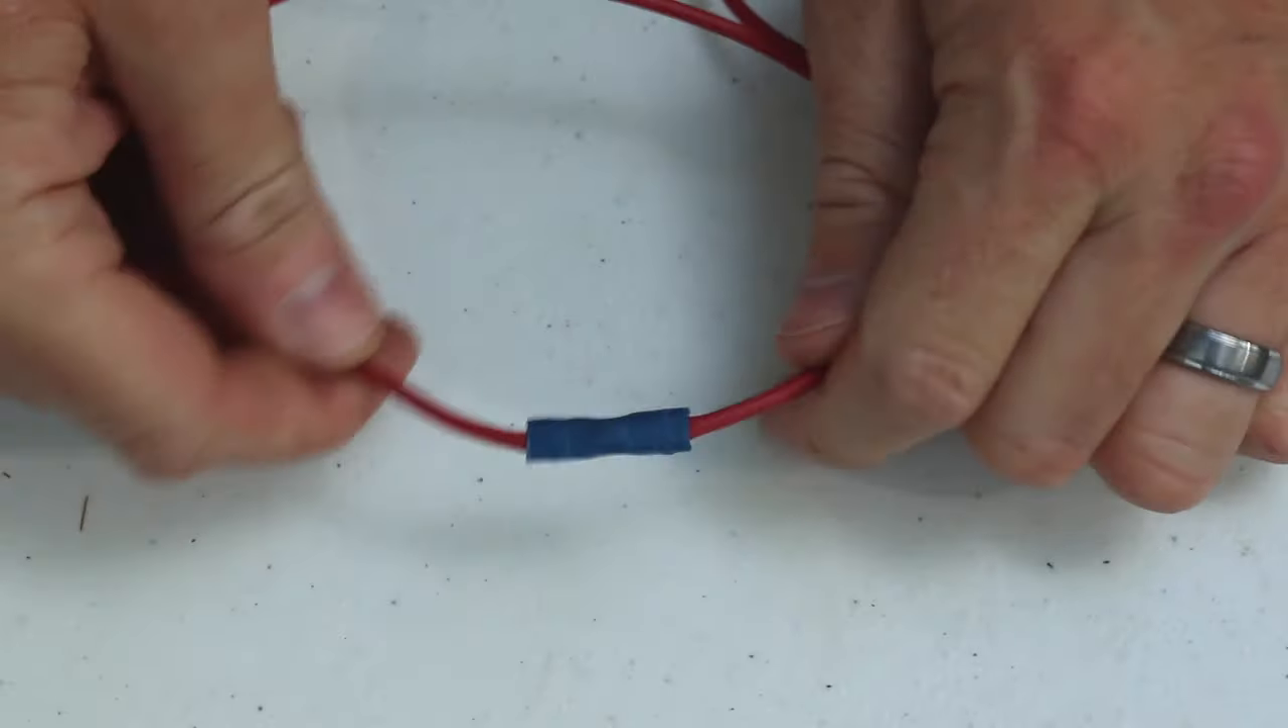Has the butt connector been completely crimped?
Yes.